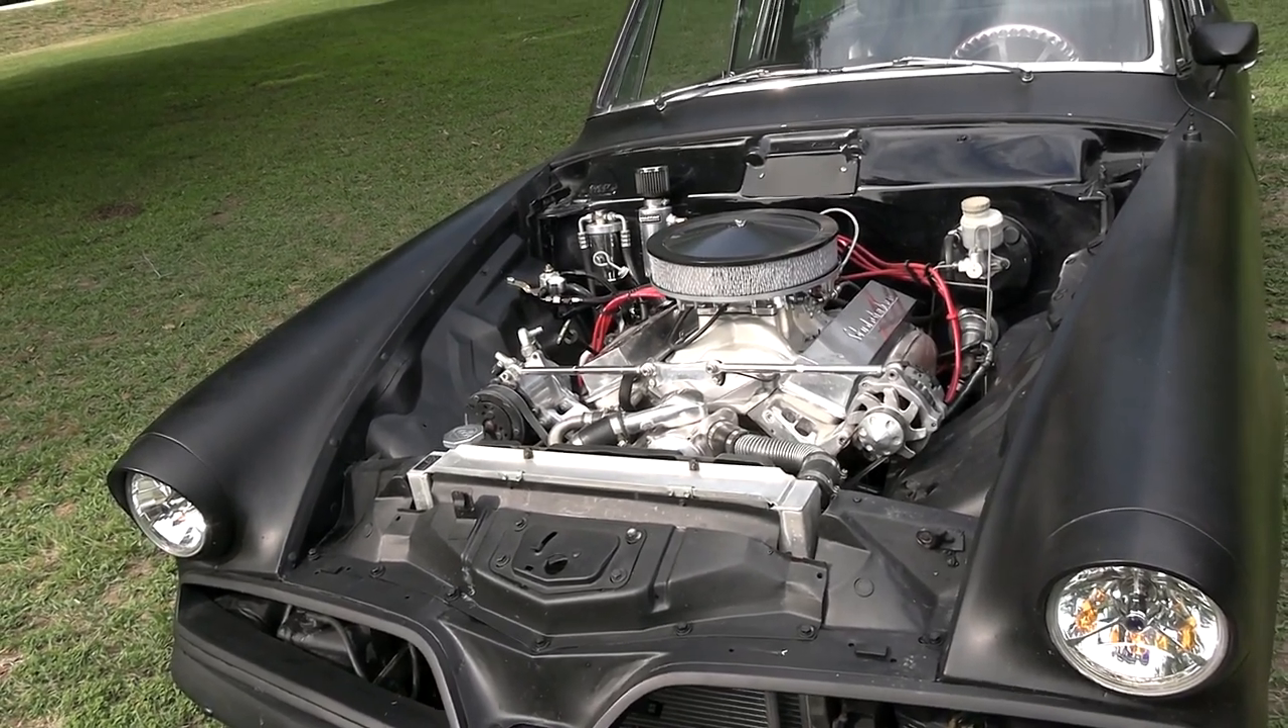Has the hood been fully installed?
No.